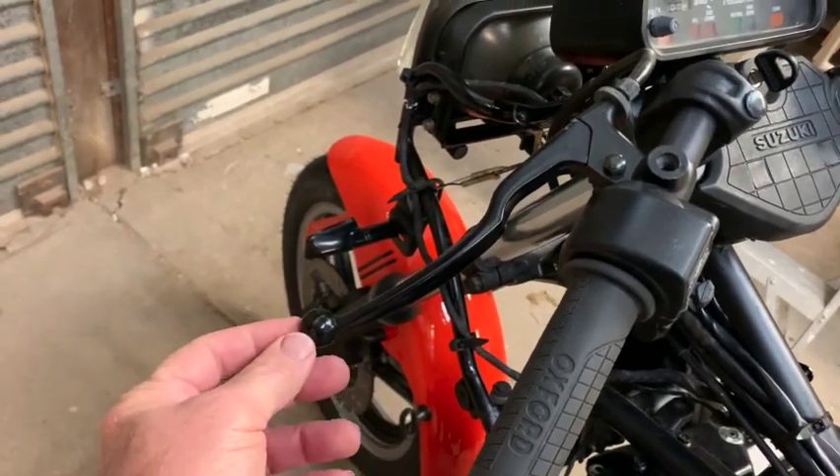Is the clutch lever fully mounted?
Yes.